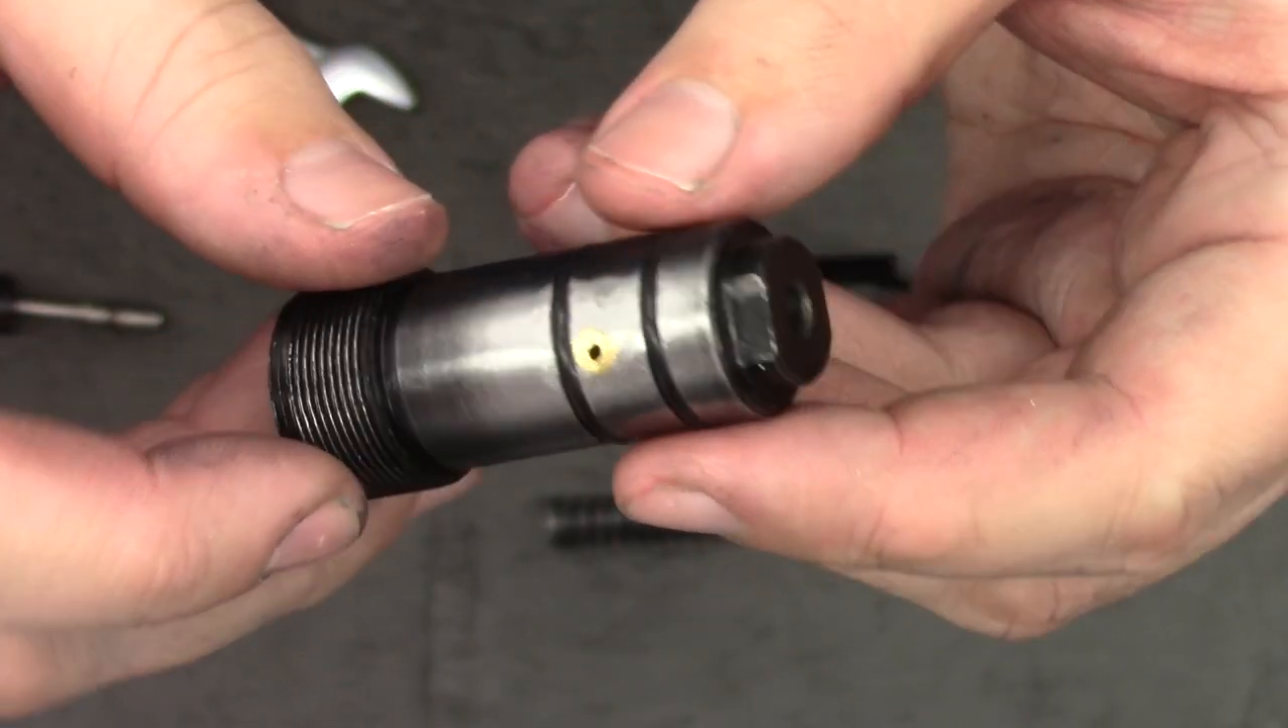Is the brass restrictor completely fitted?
Yes.